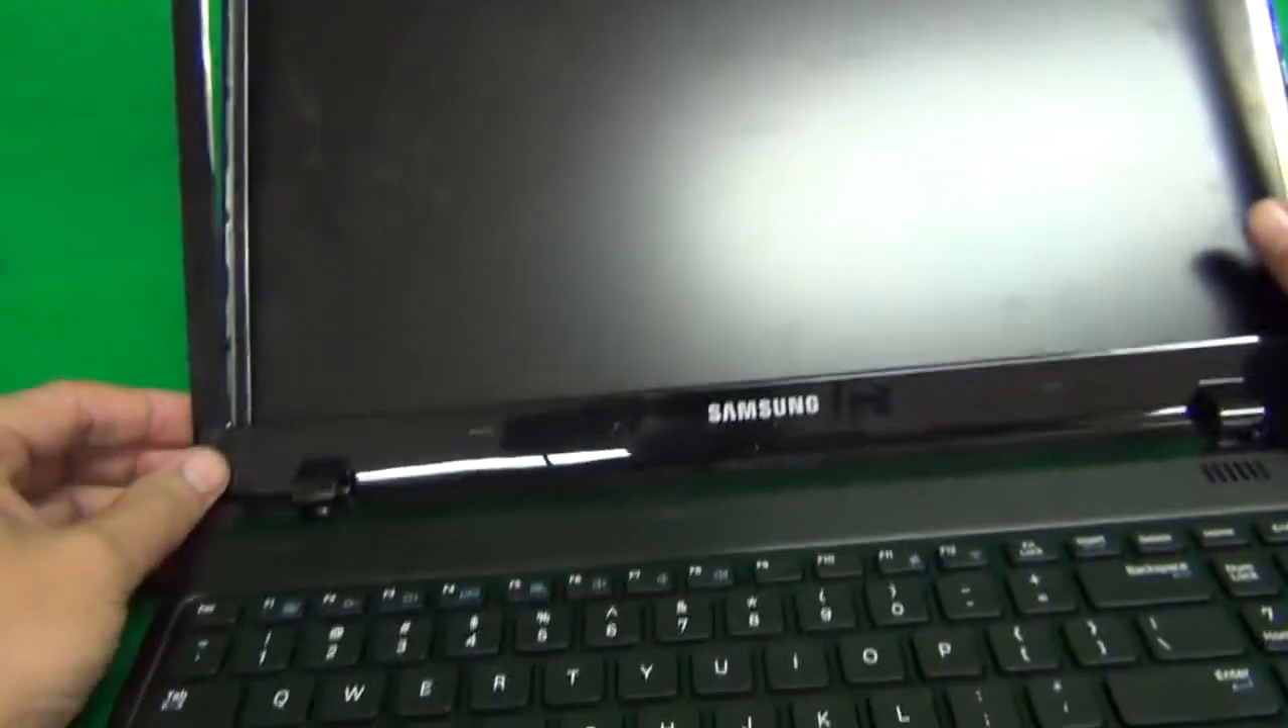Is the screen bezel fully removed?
No.